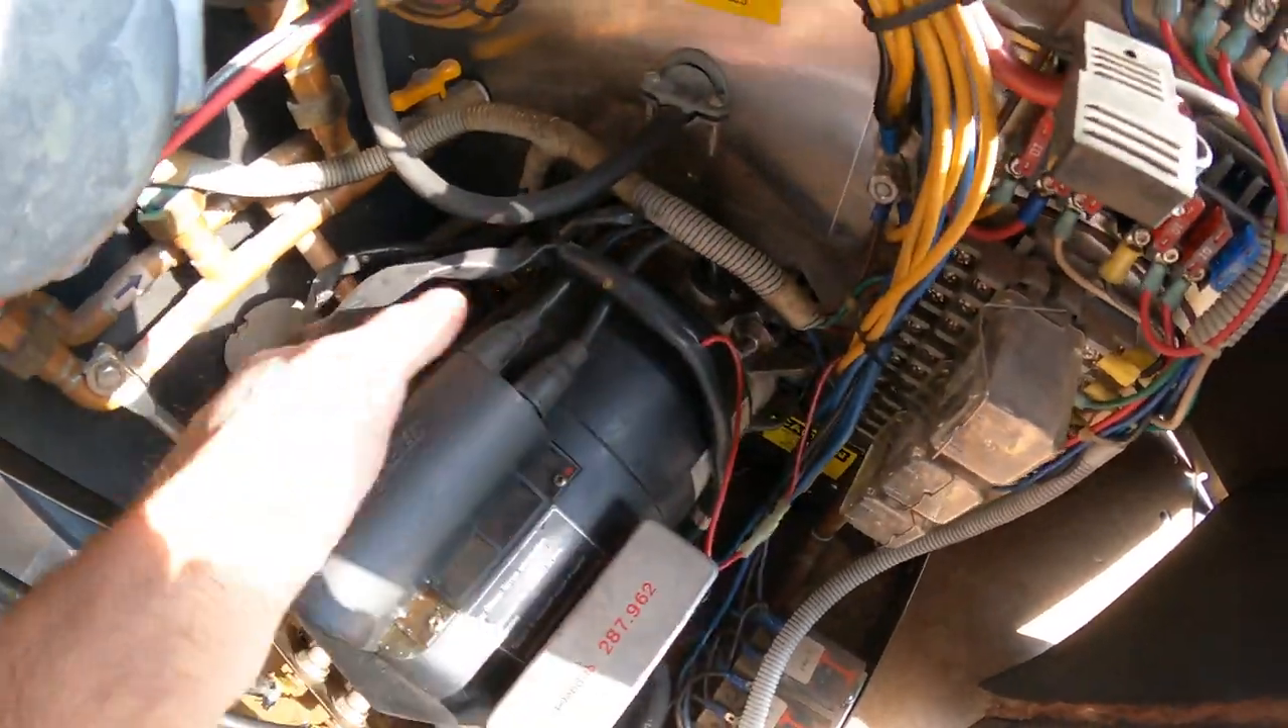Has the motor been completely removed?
No.